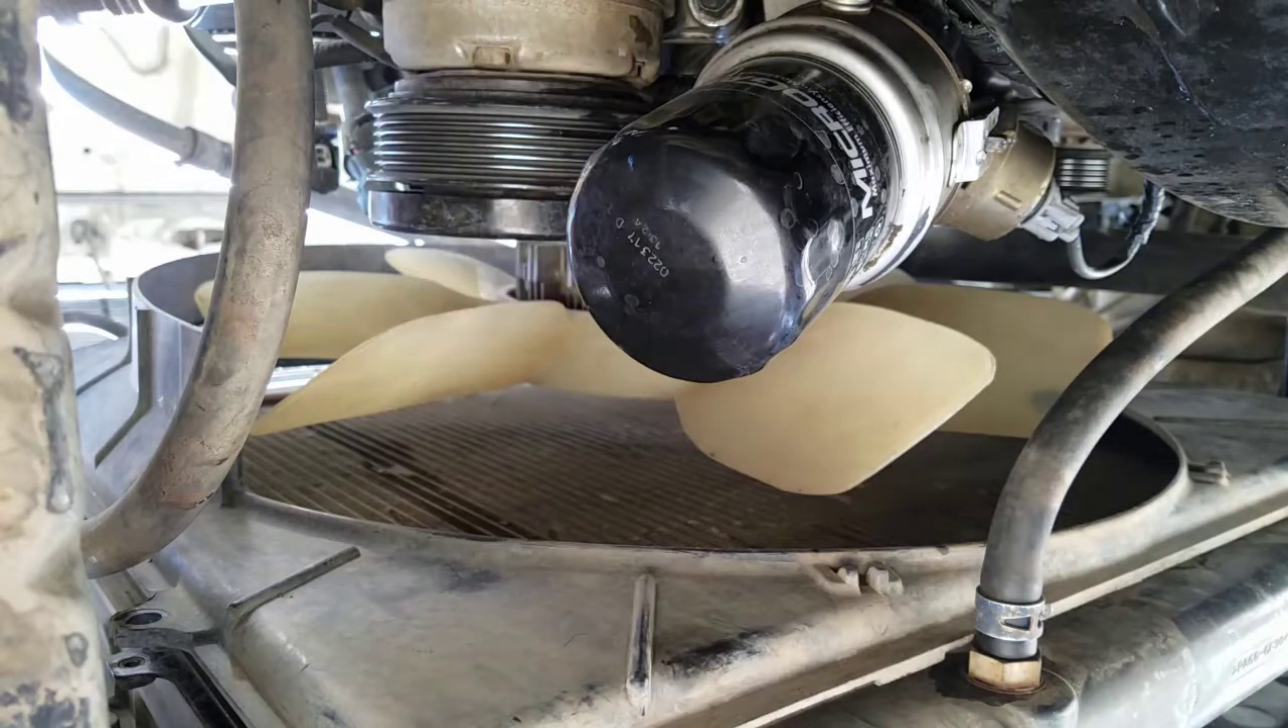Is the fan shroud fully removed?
No.